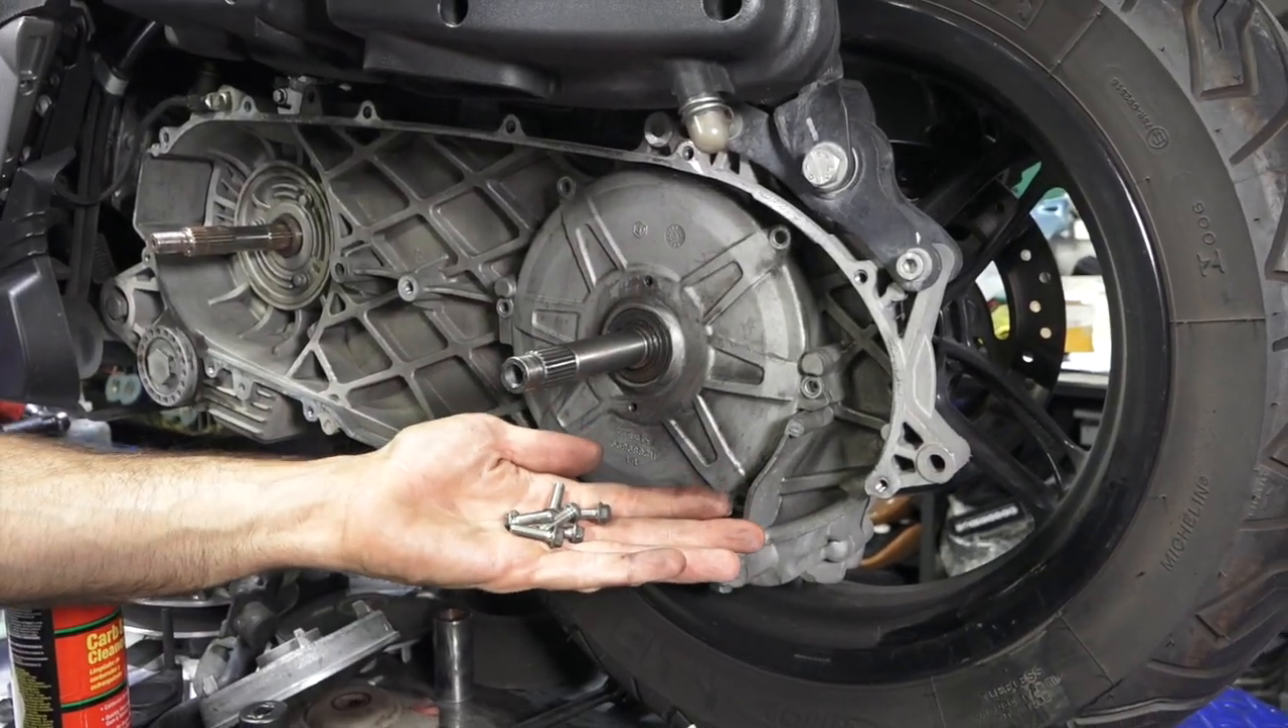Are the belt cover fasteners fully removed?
Yes.